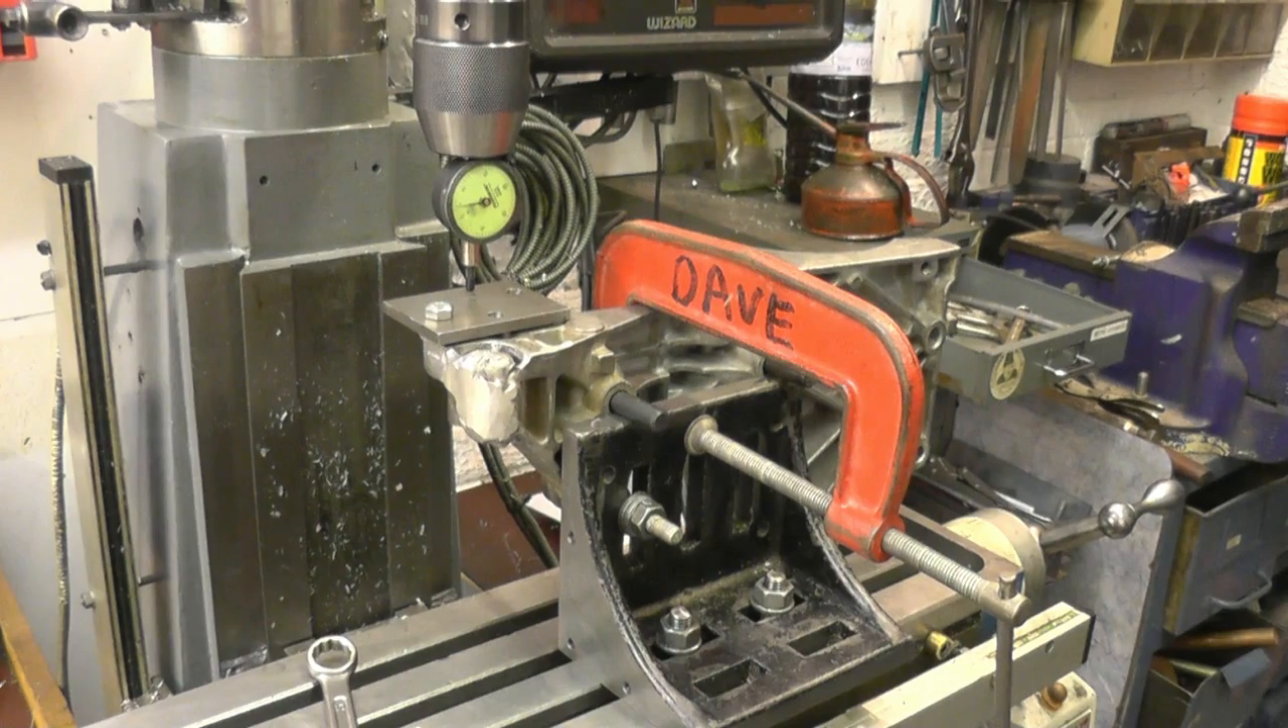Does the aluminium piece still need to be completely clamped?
No.